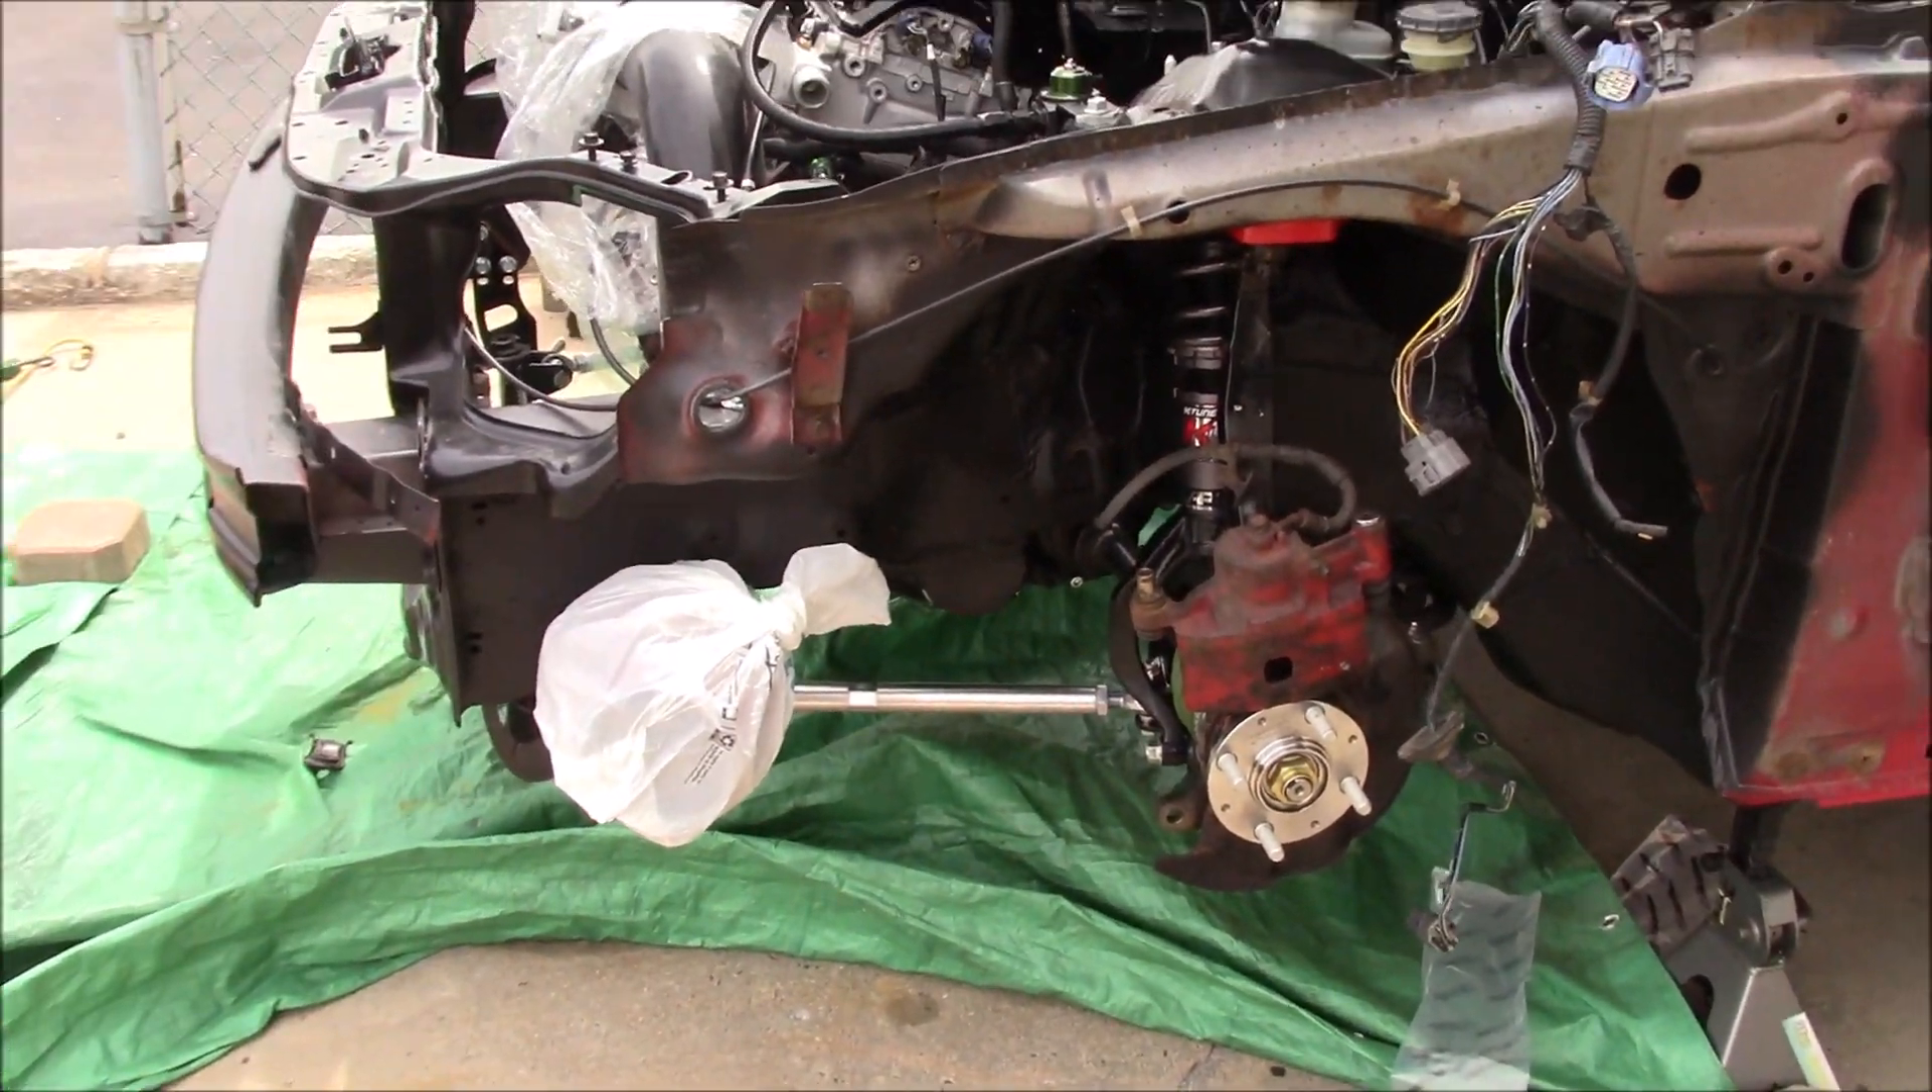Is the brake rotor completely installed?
No.